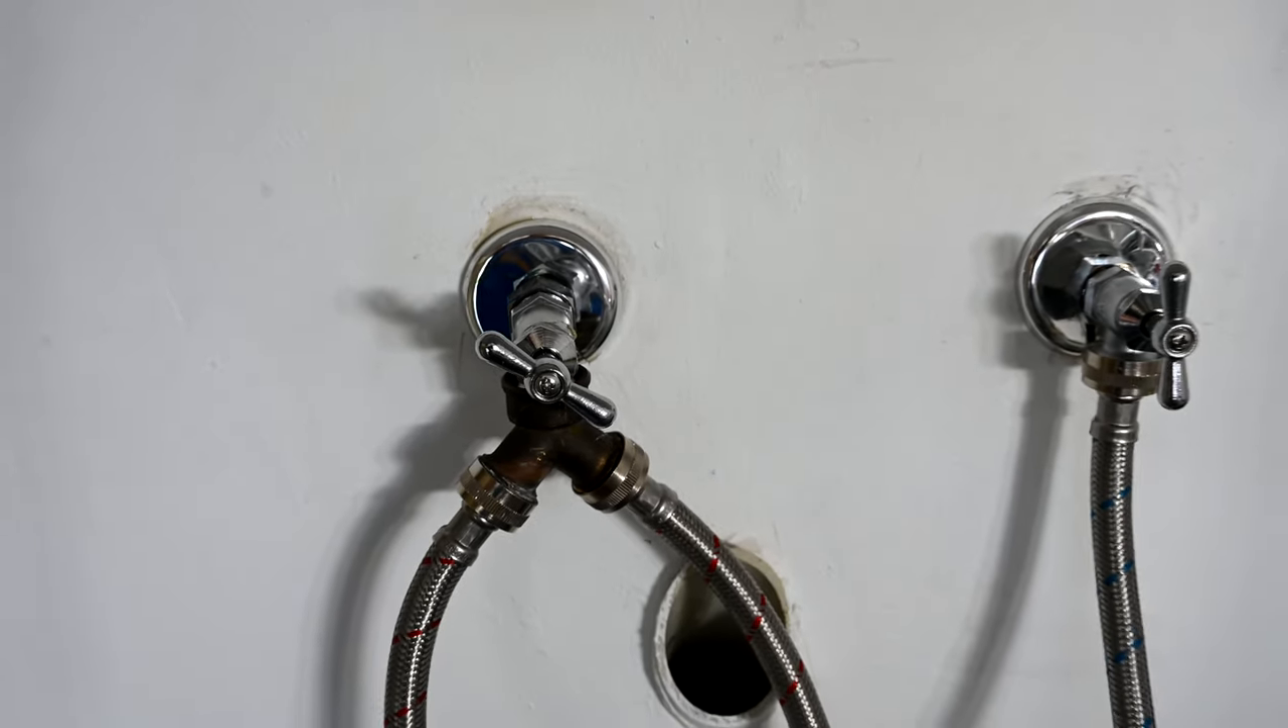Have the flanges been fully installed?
Yes.